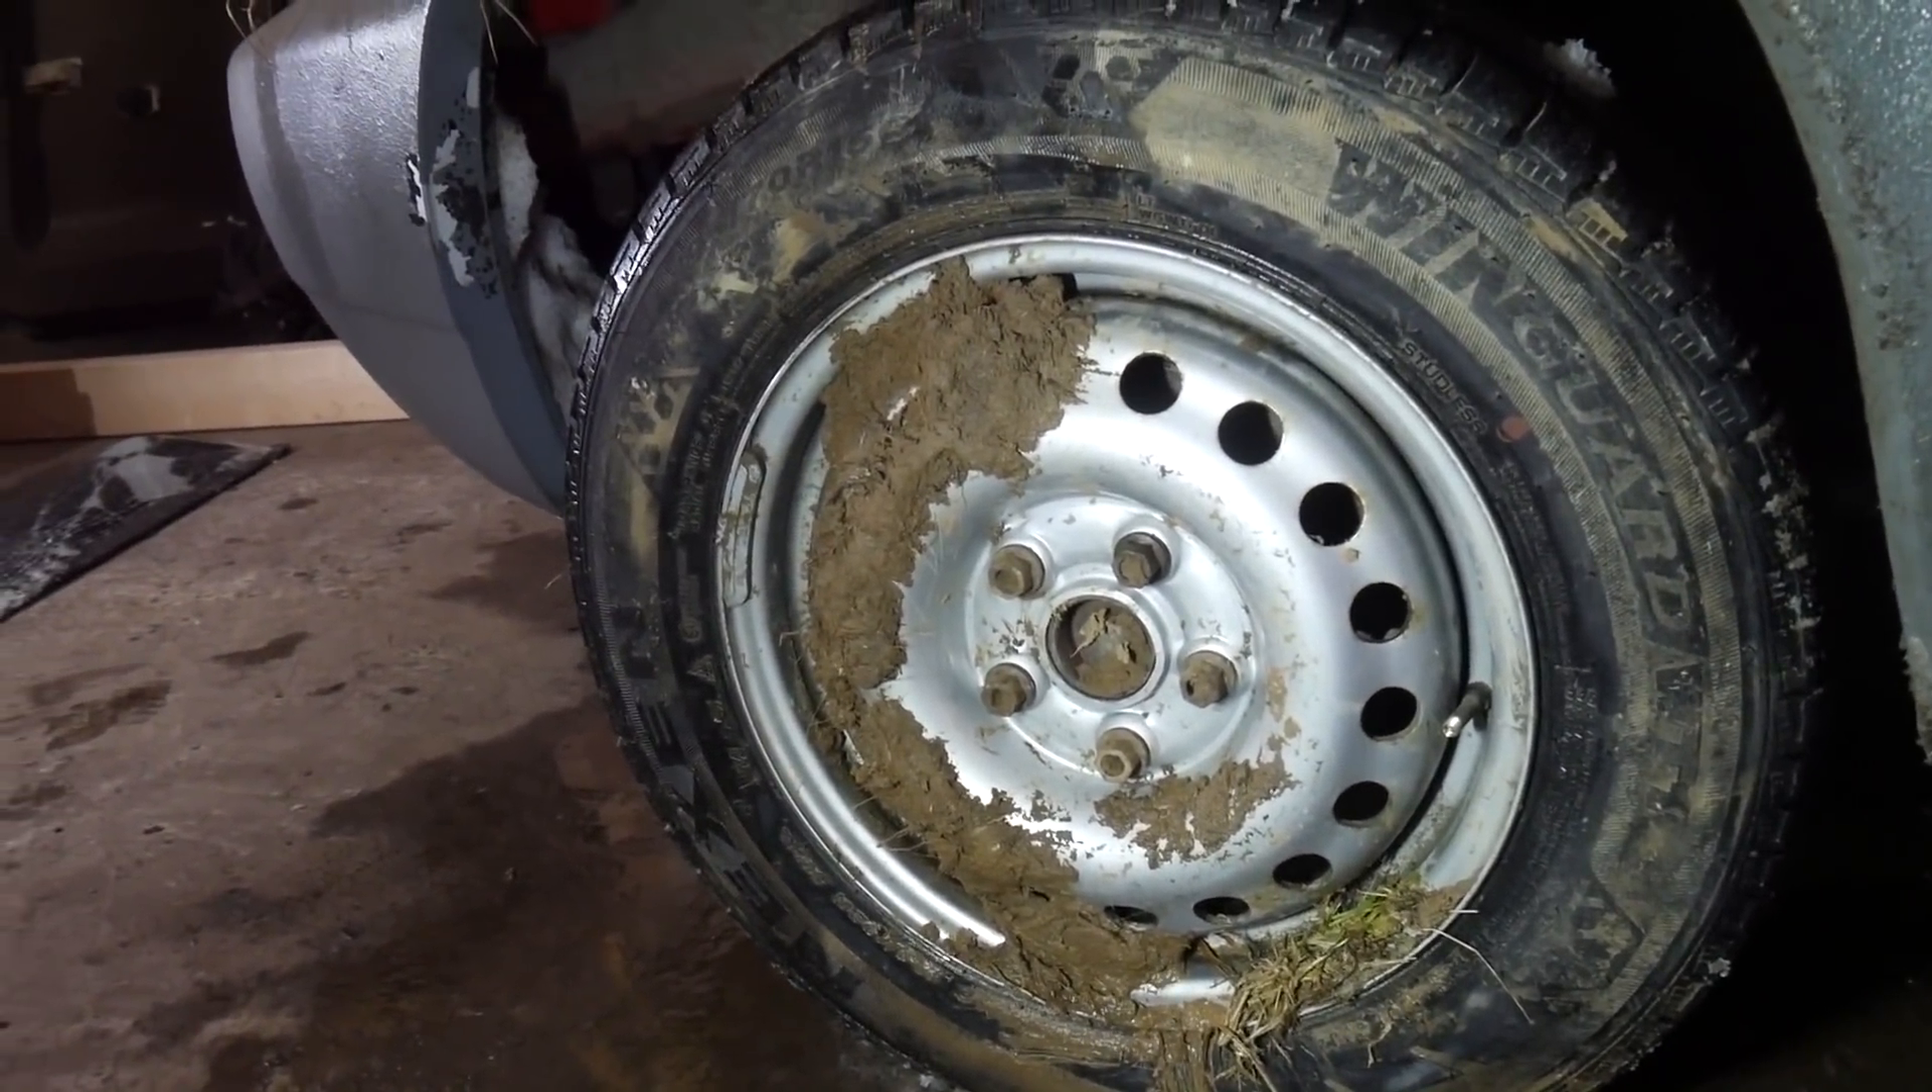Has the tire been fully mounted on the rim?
Yes.